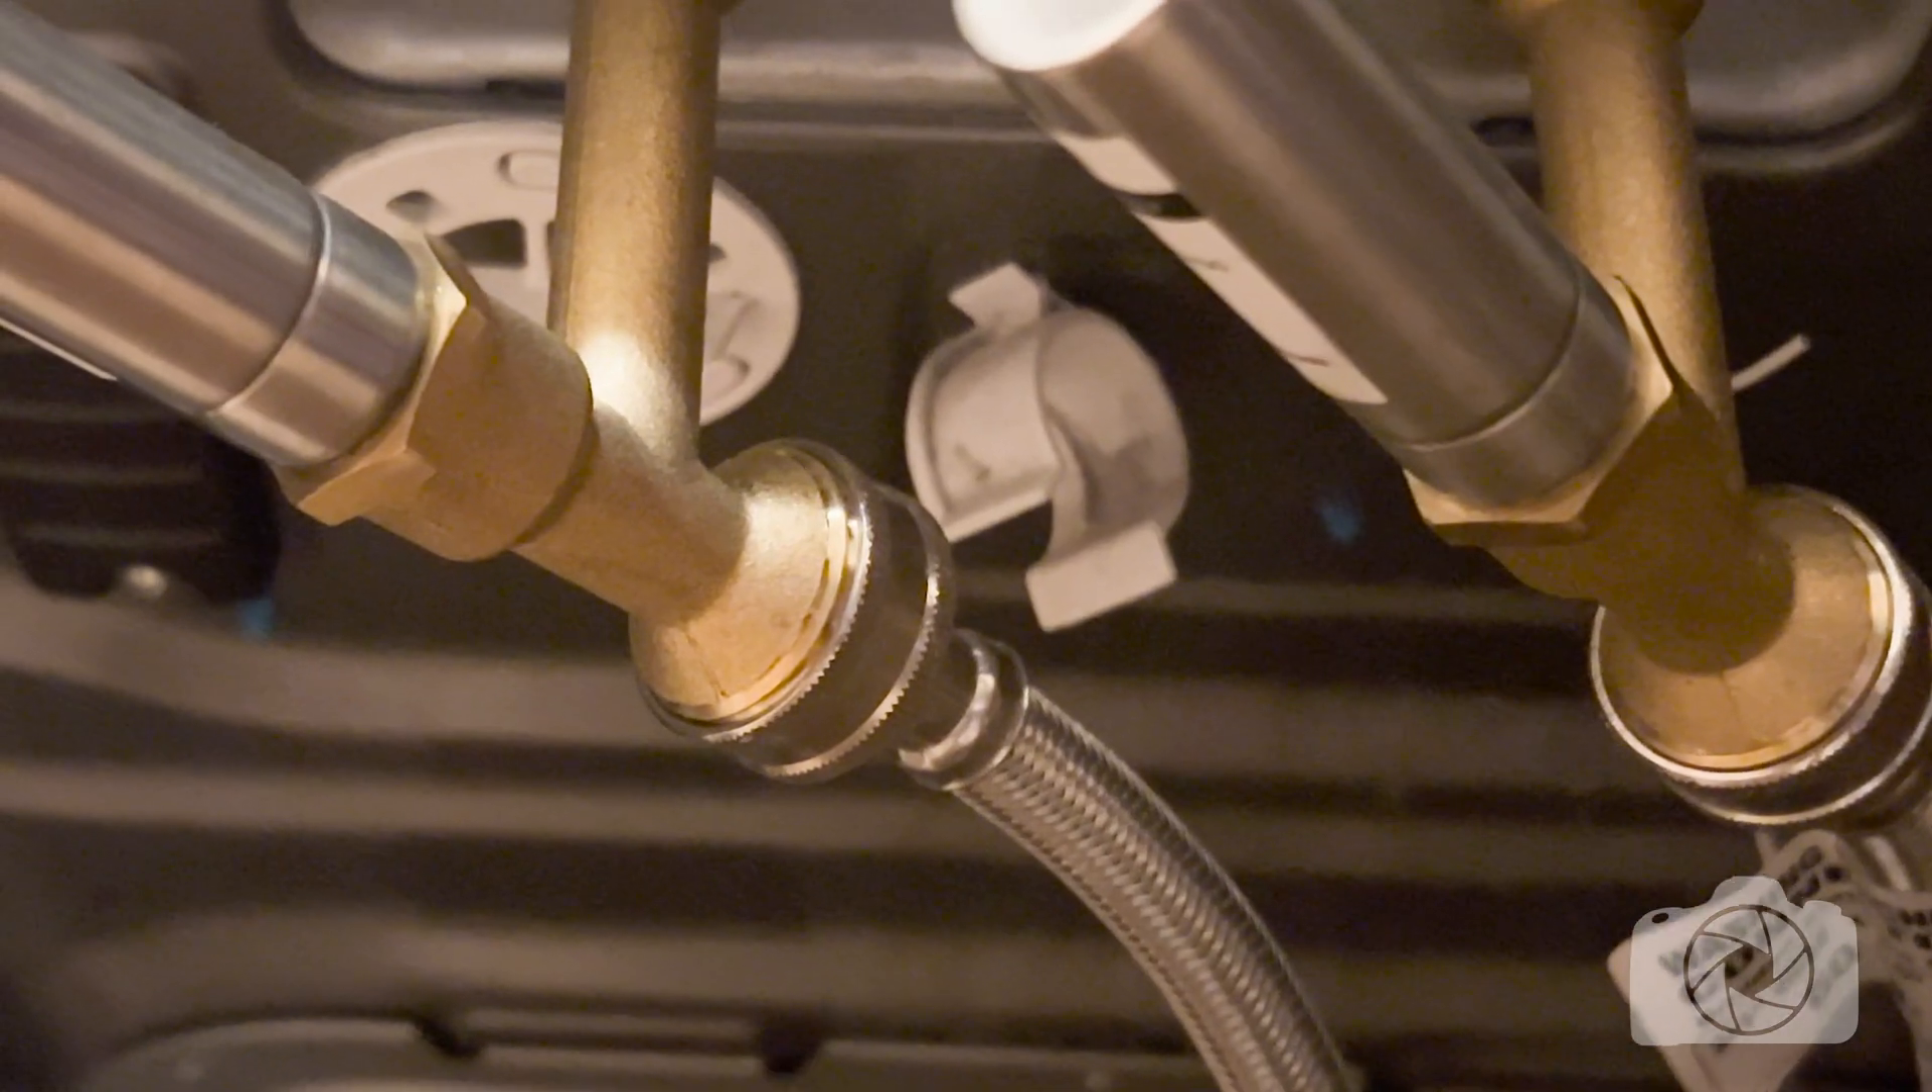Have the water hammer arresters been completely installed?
Yes.